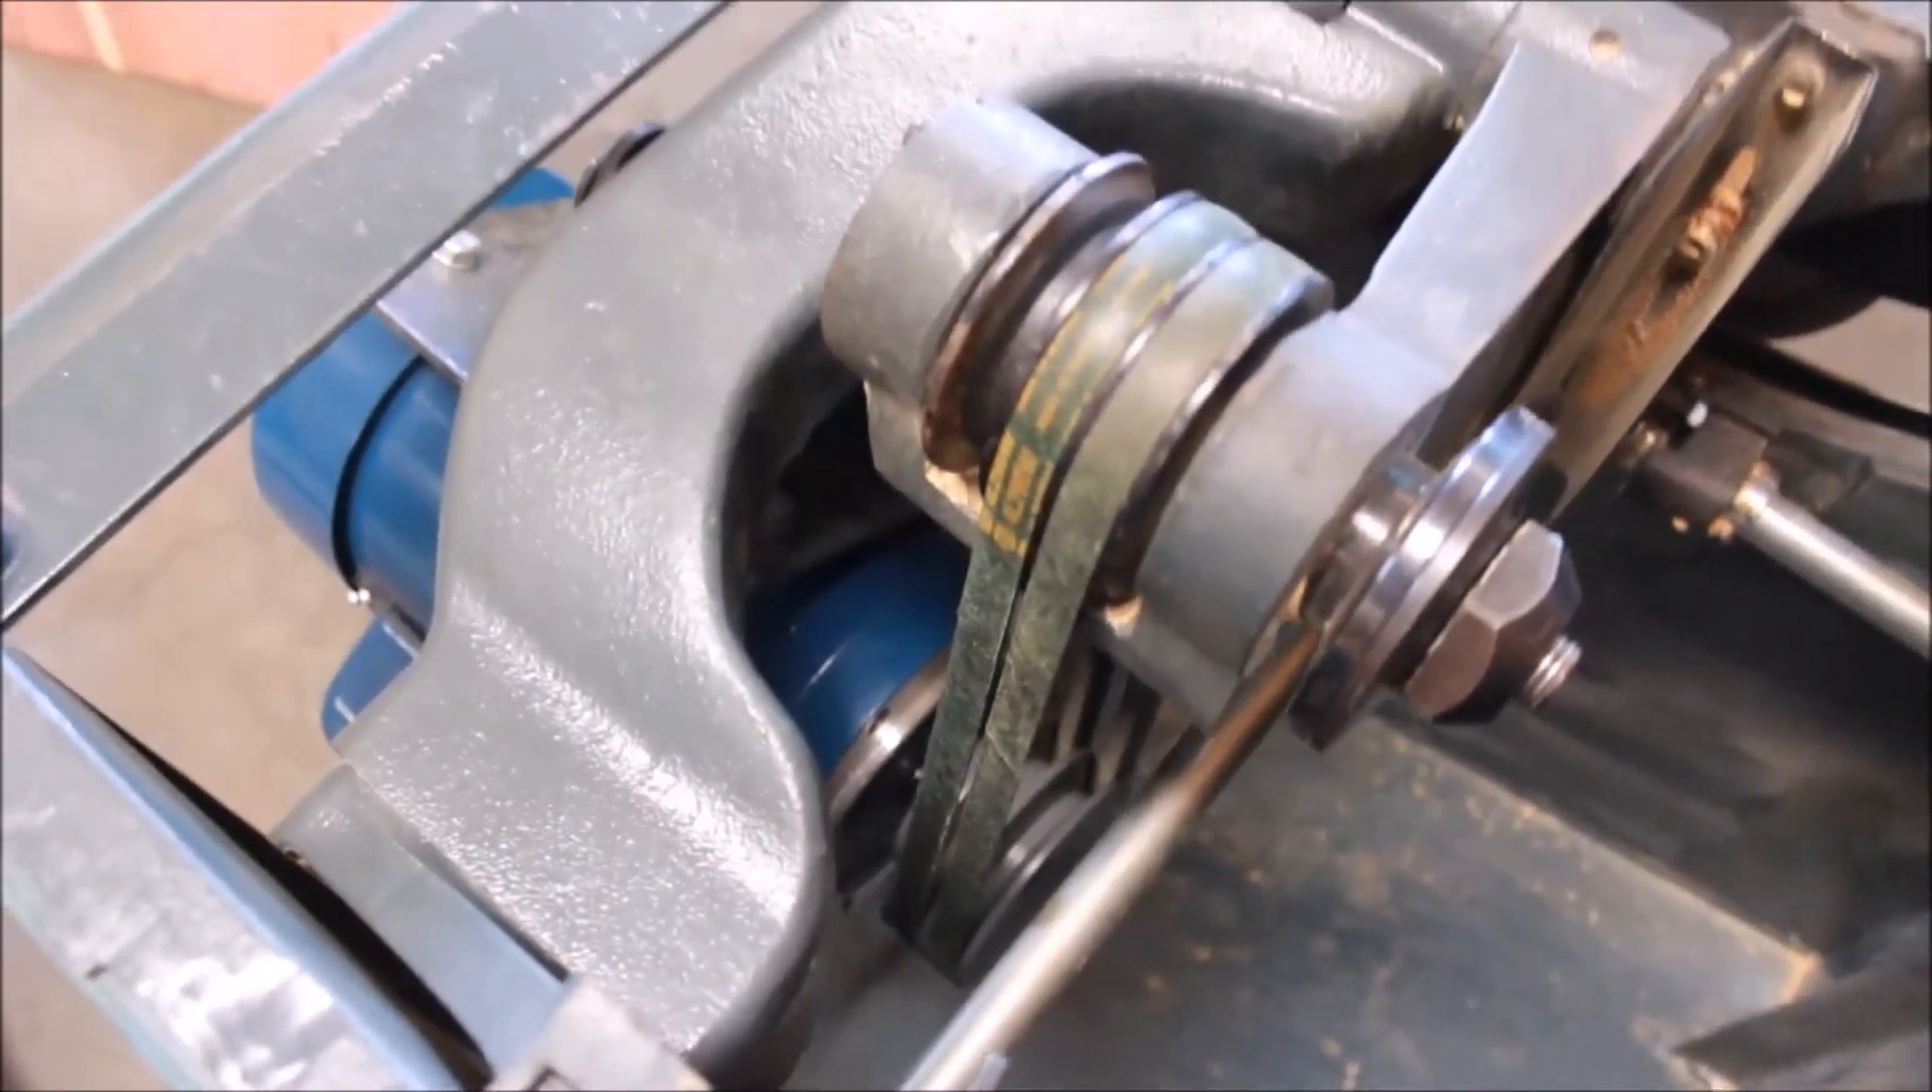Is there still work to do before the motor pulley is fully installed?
No.